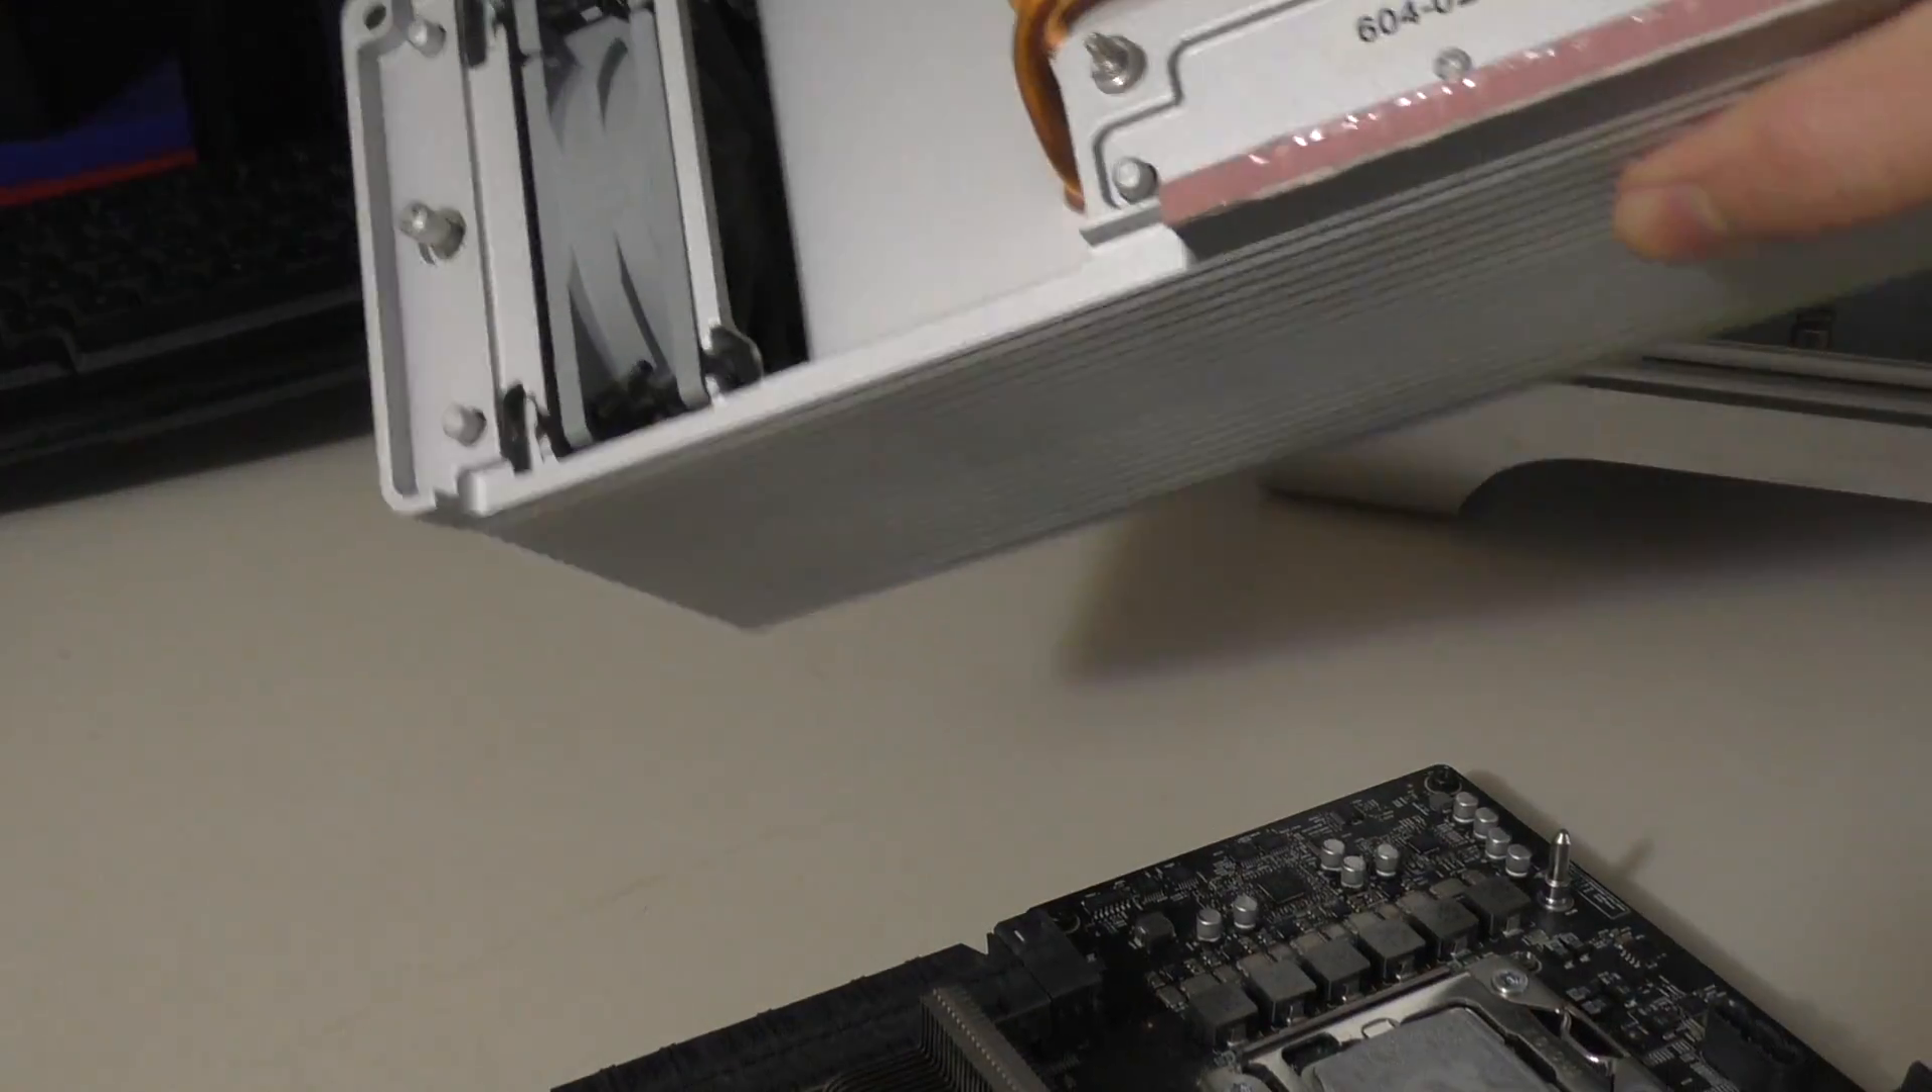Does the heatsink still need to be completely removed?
No.